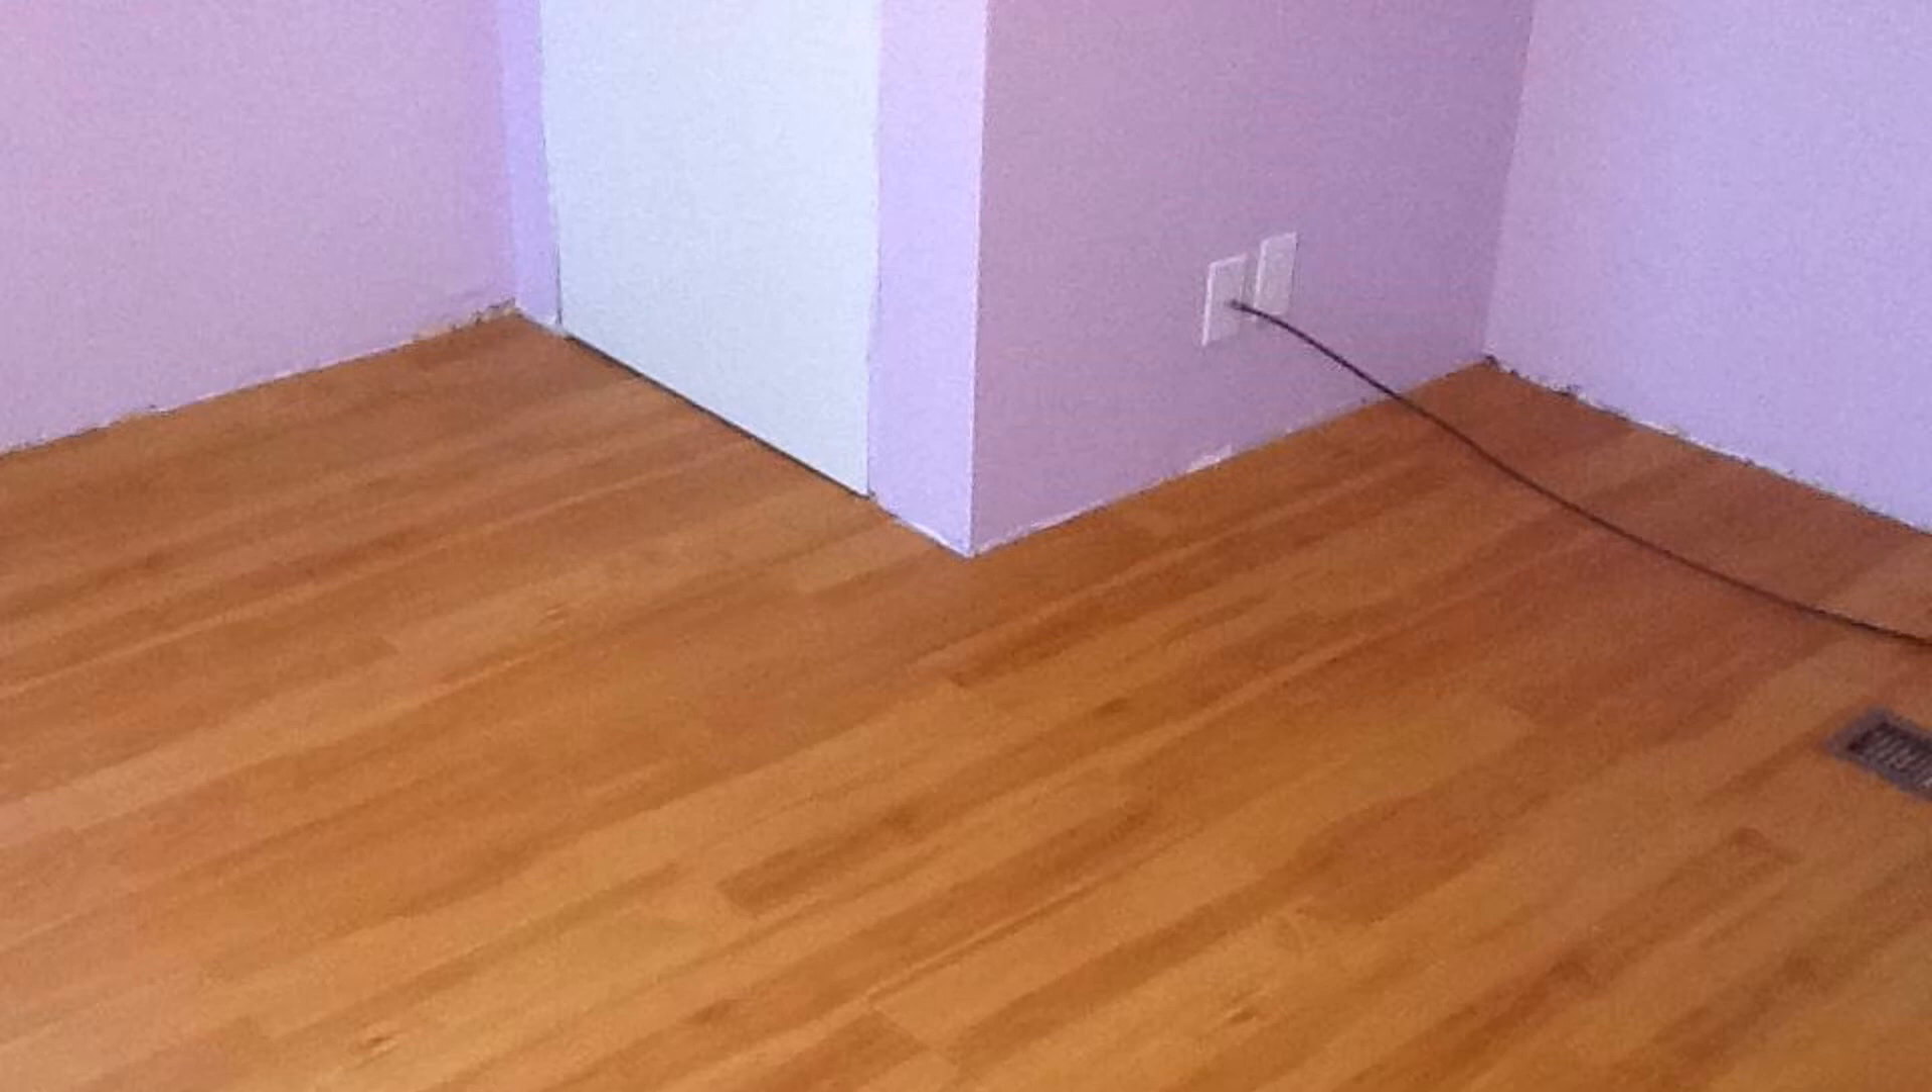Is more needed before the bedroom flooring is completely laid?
No.